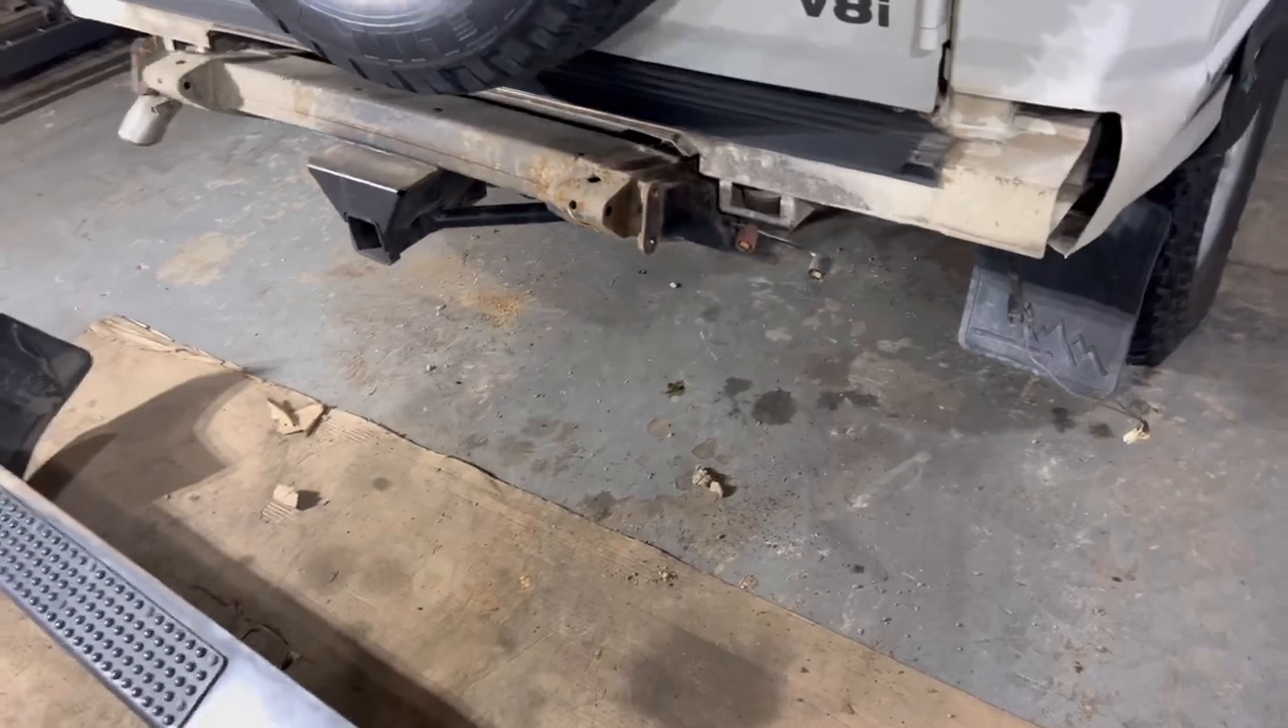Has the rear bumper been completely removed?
Yes.